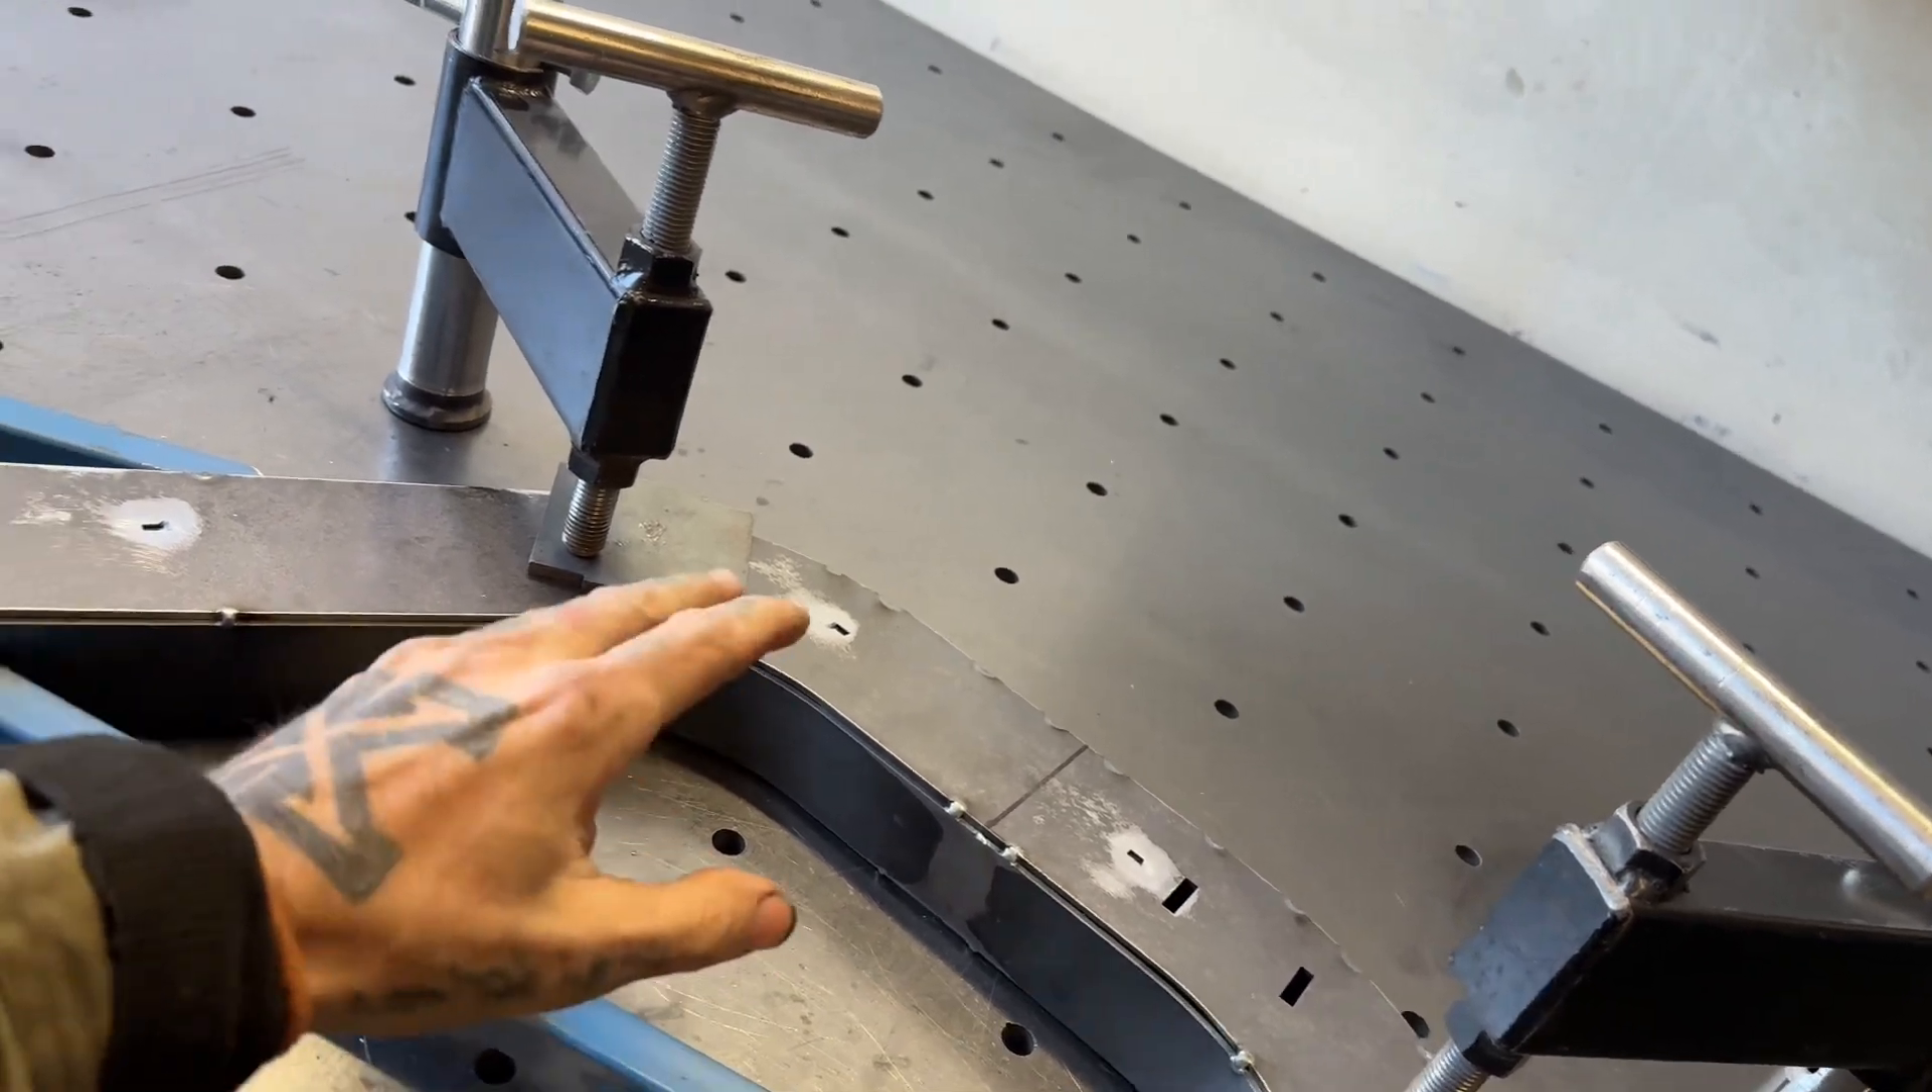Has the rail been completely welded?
No.